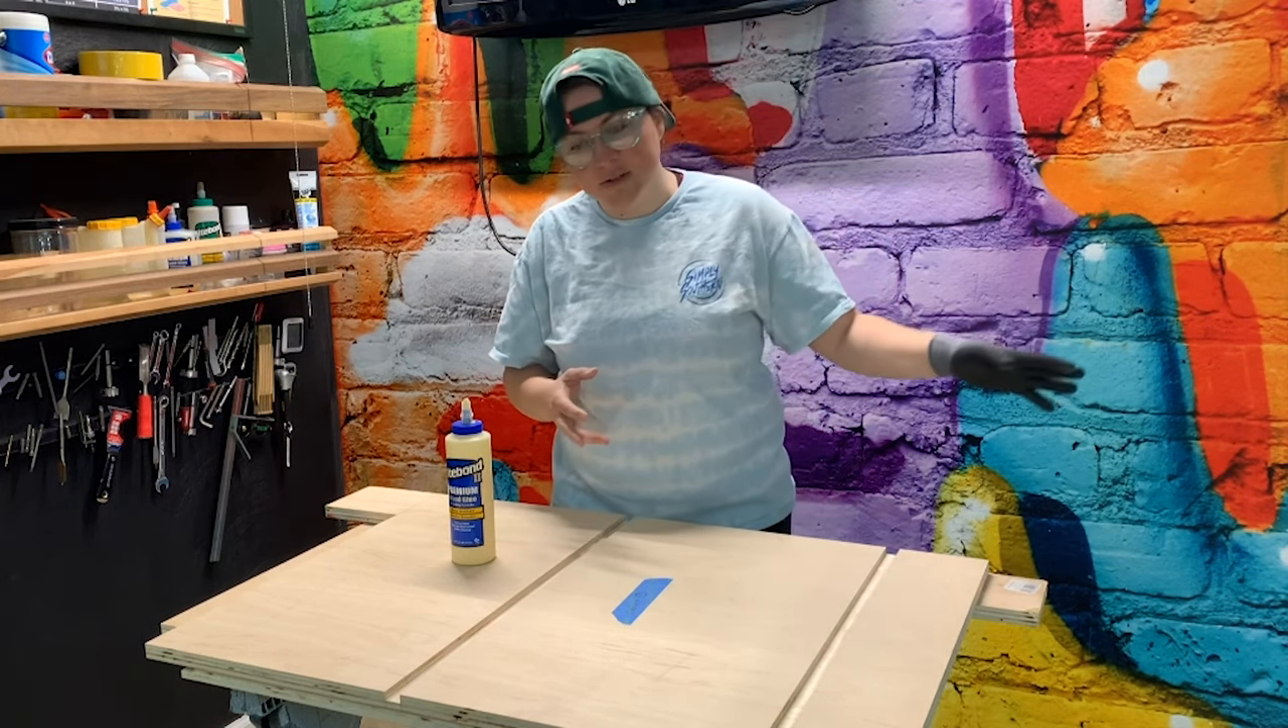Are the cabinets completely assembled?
No.